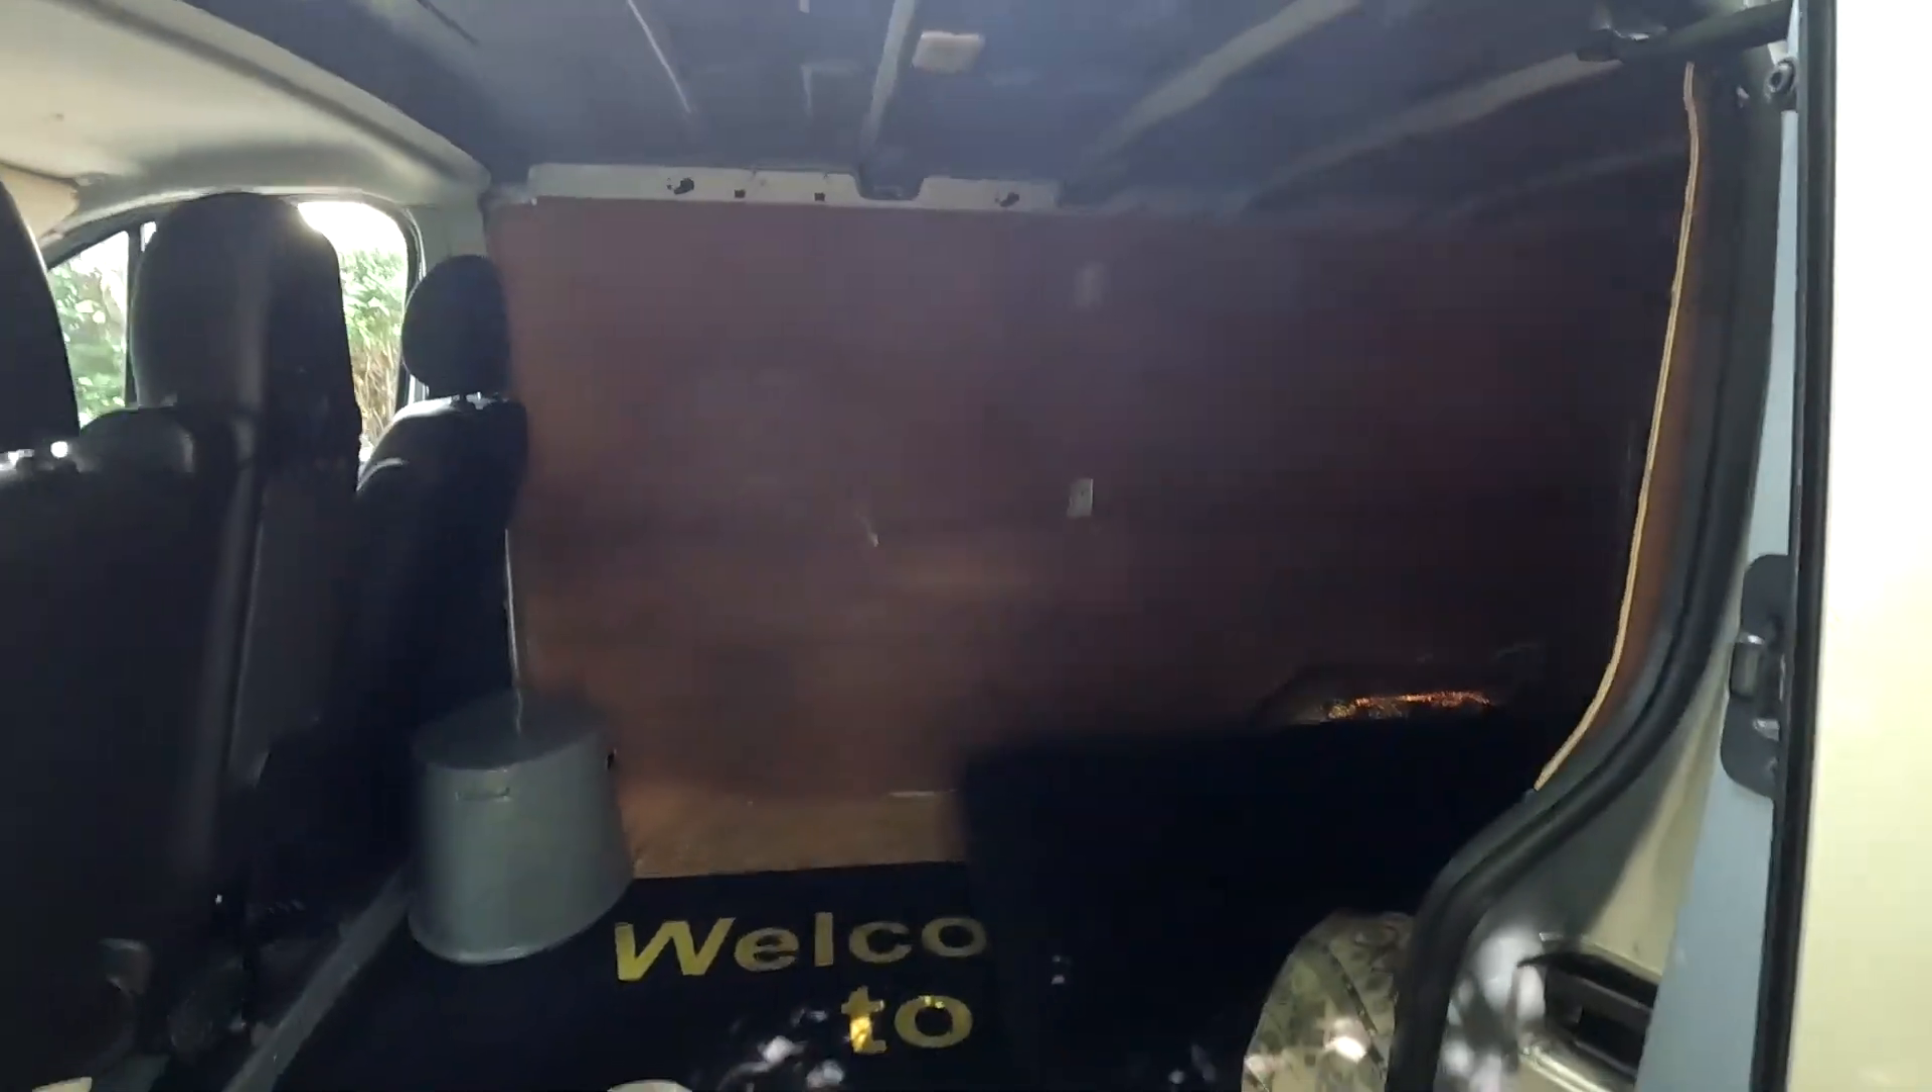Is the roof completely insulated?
No.